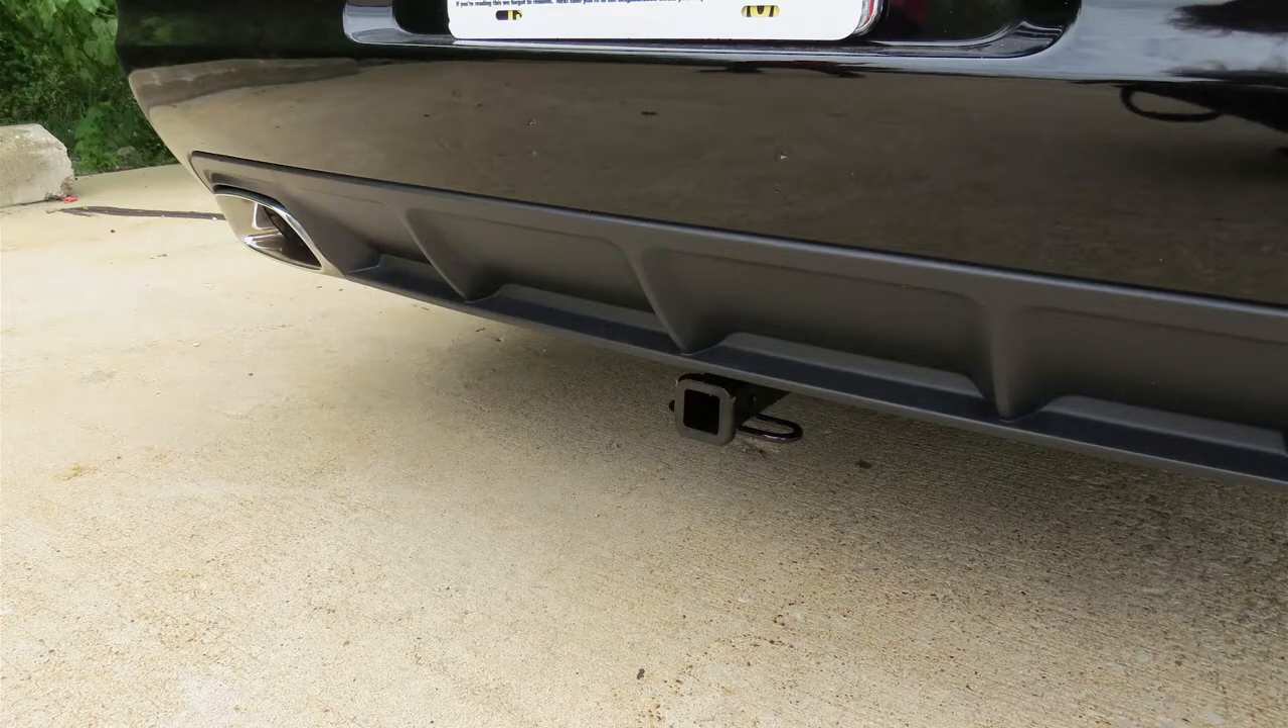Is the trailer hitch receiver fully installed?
Yes.